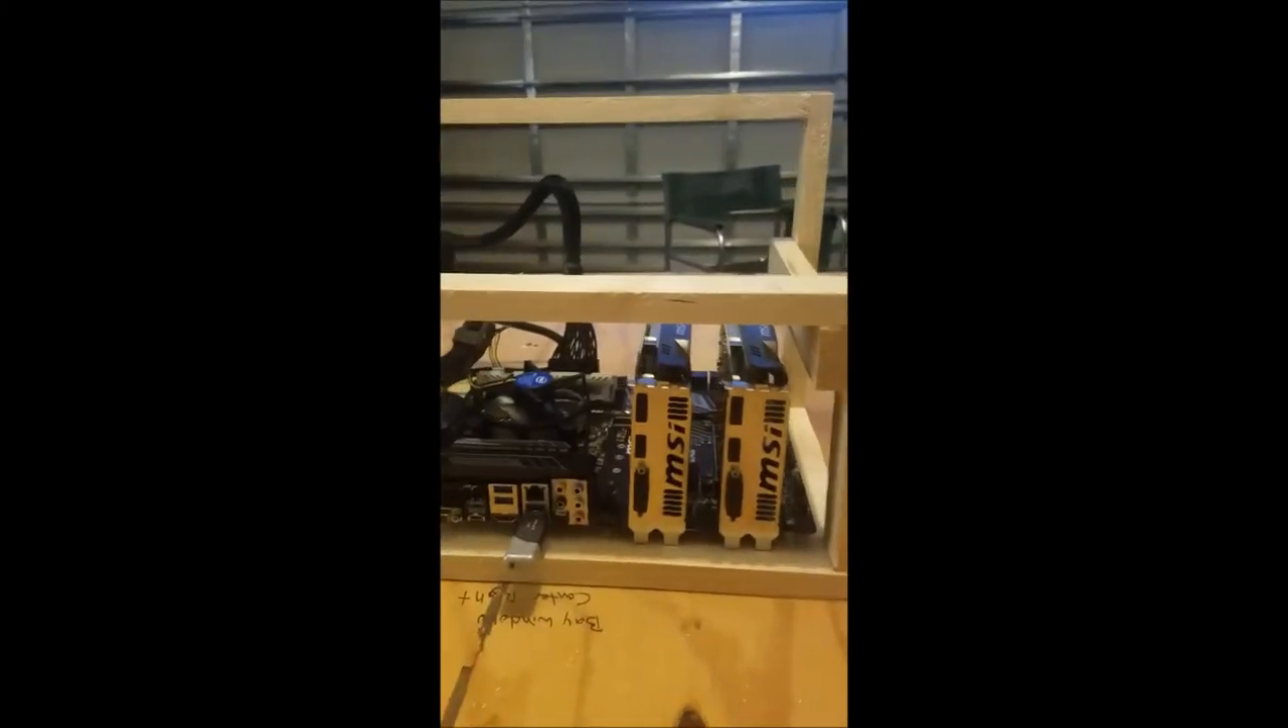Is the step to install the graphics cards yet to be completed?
No.